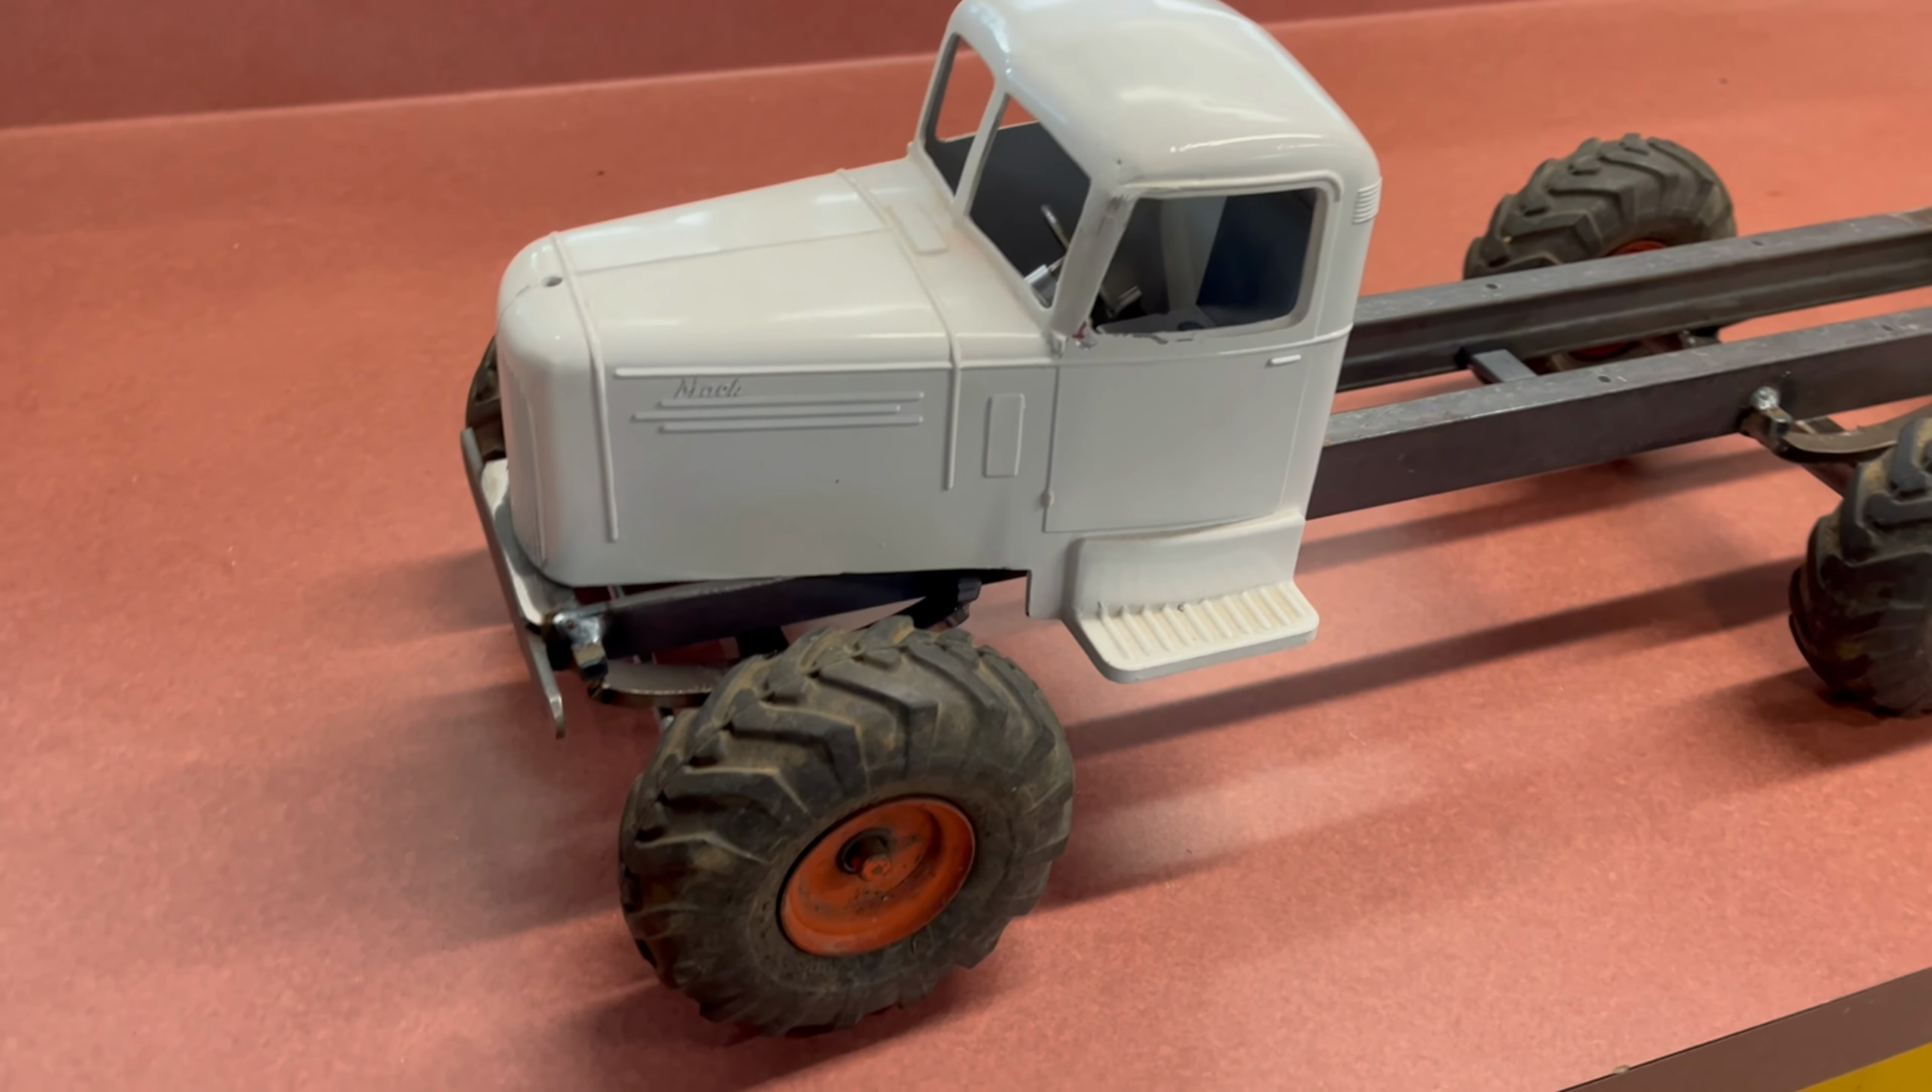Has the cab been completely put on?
Yes.